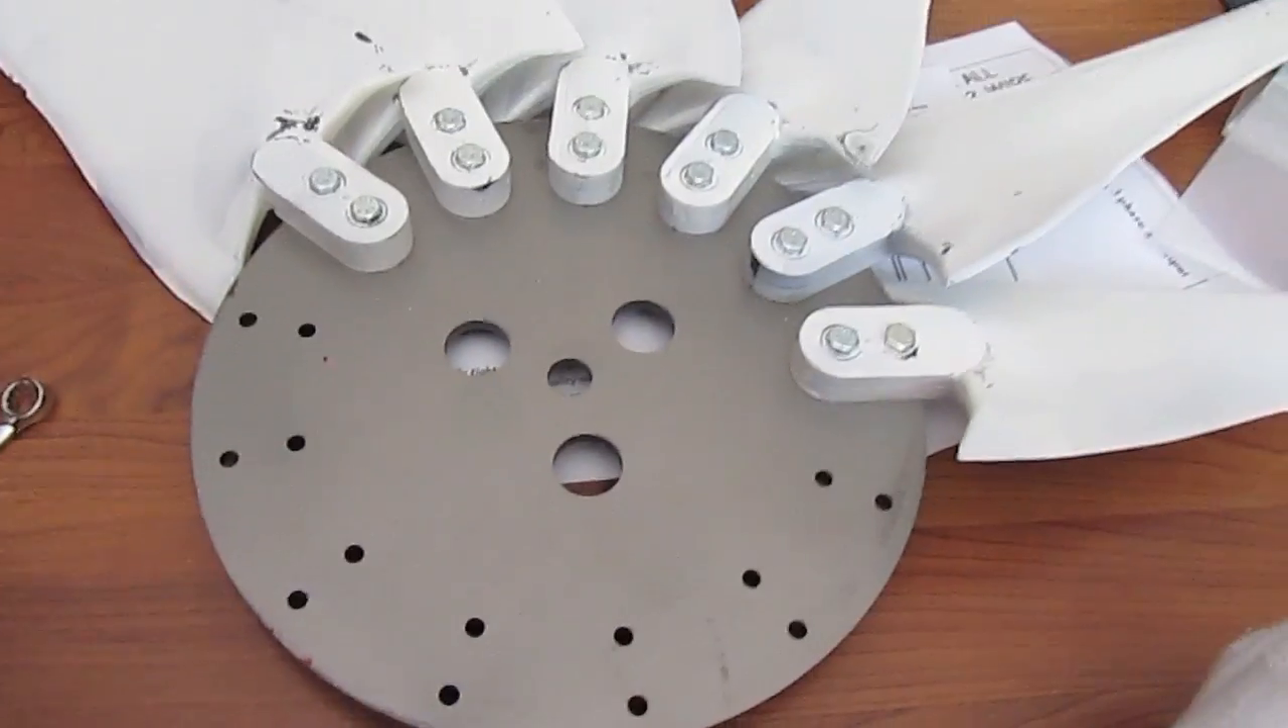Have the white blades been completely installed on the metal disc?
No.